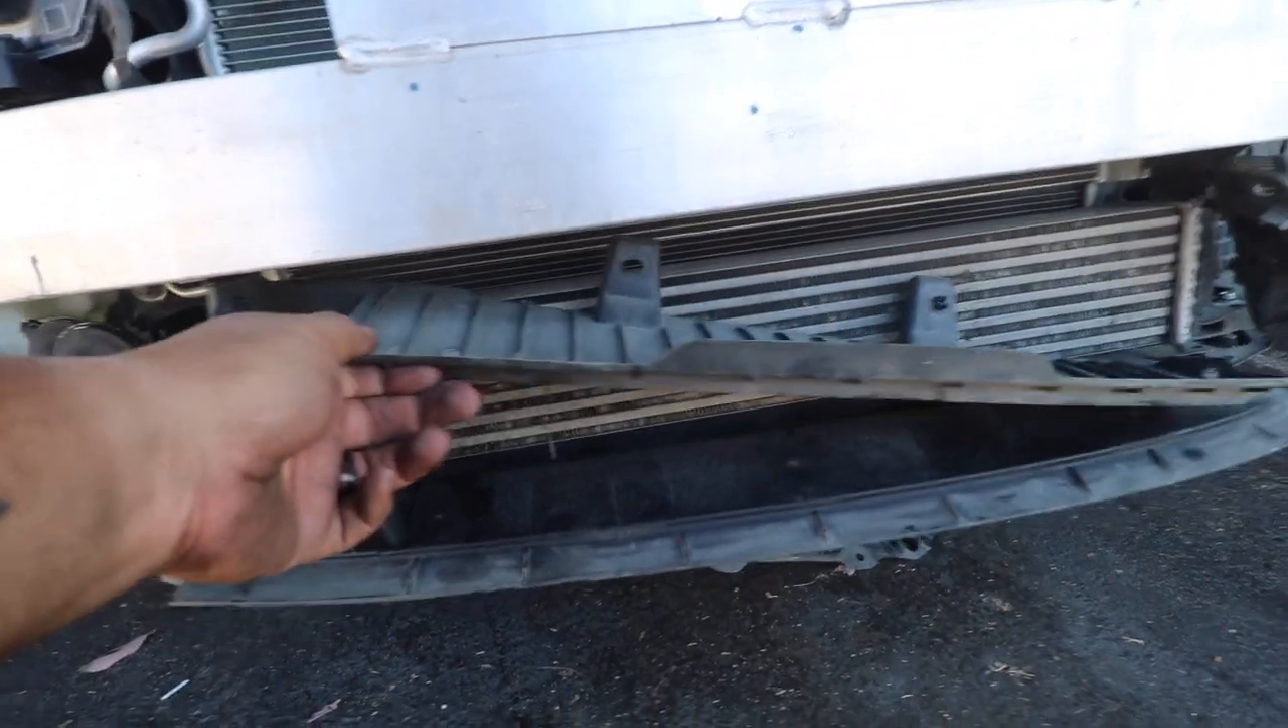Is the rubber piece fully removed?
No.